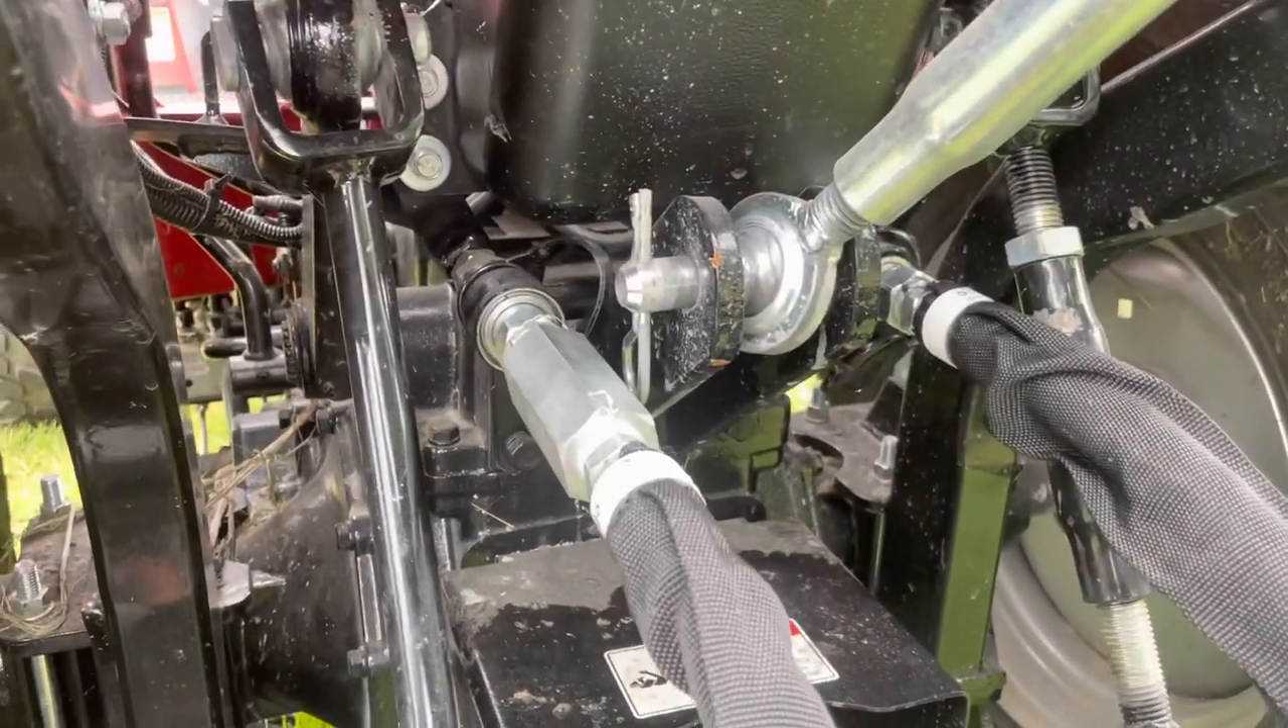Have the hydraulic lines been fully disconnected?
No.